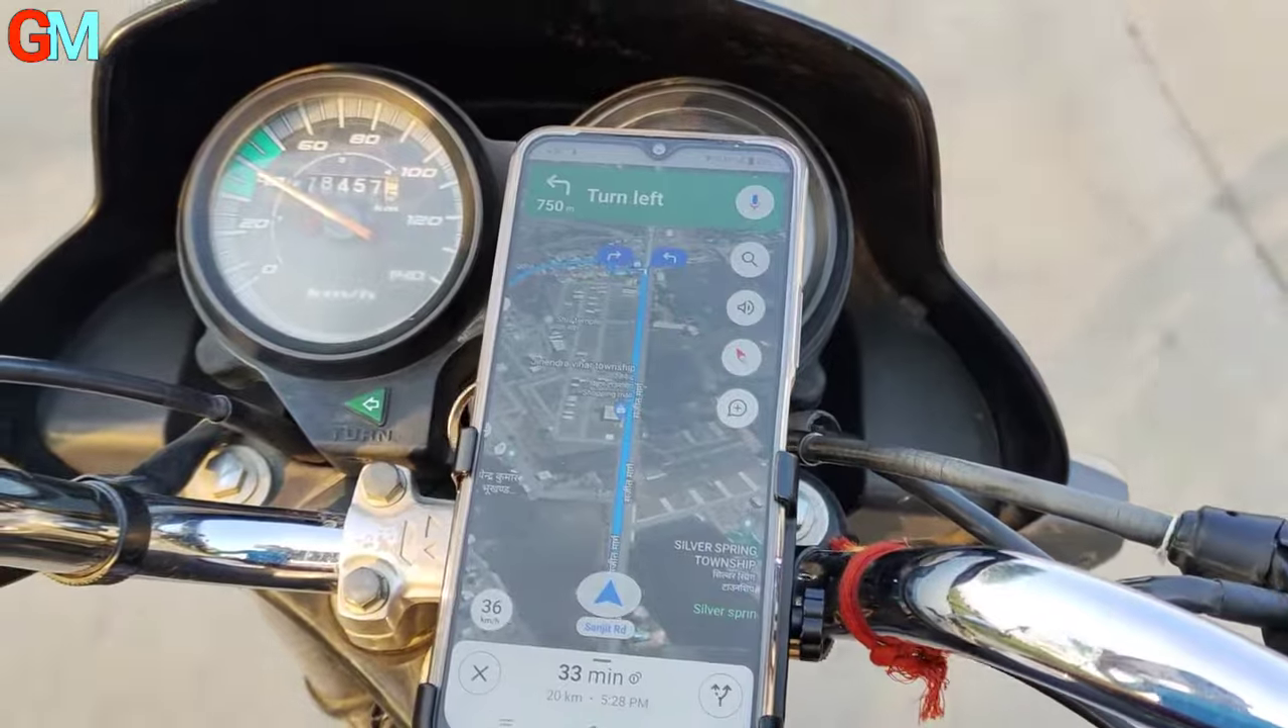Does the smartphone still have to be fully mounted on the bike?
No.